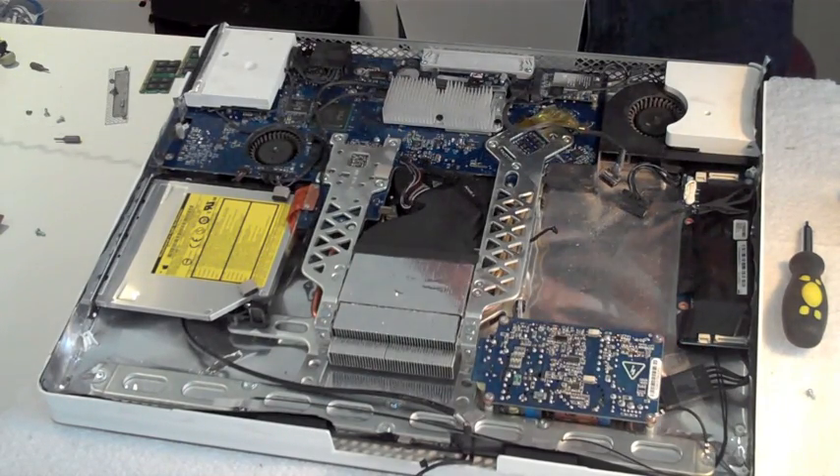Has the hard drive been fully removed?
Yes.